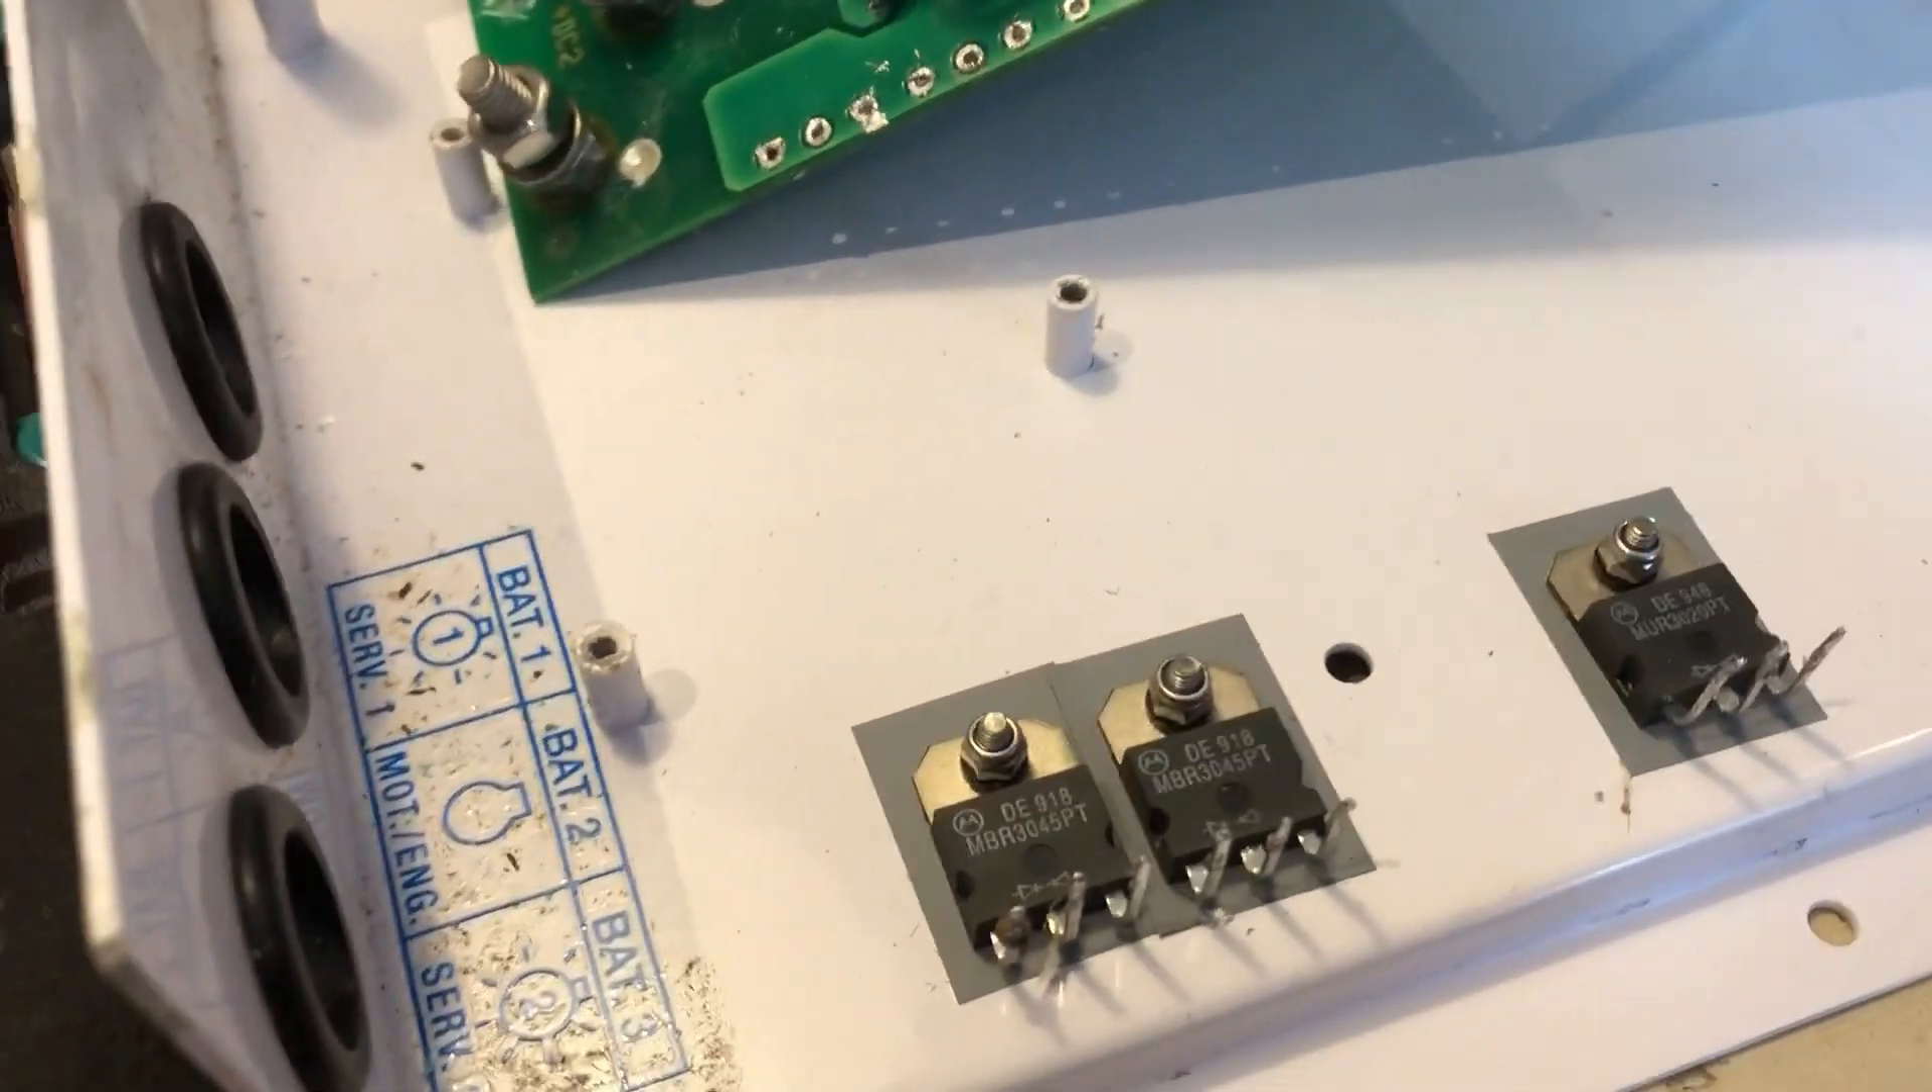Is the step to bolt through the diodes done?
Yes.